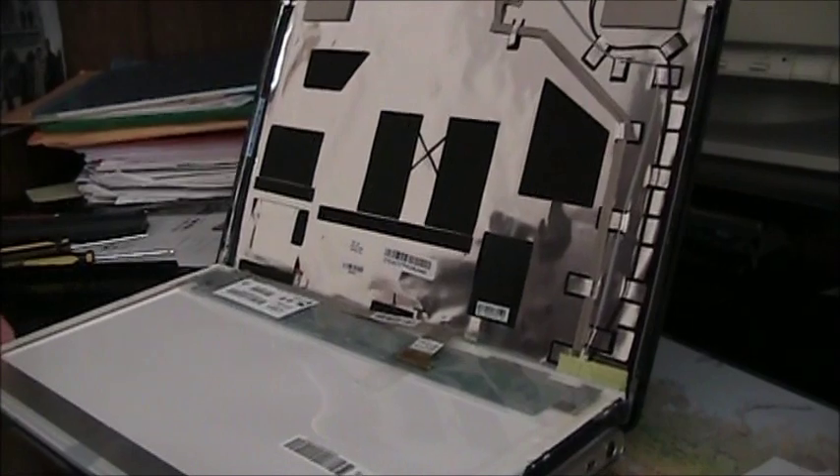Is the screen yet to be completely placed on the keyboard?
No.